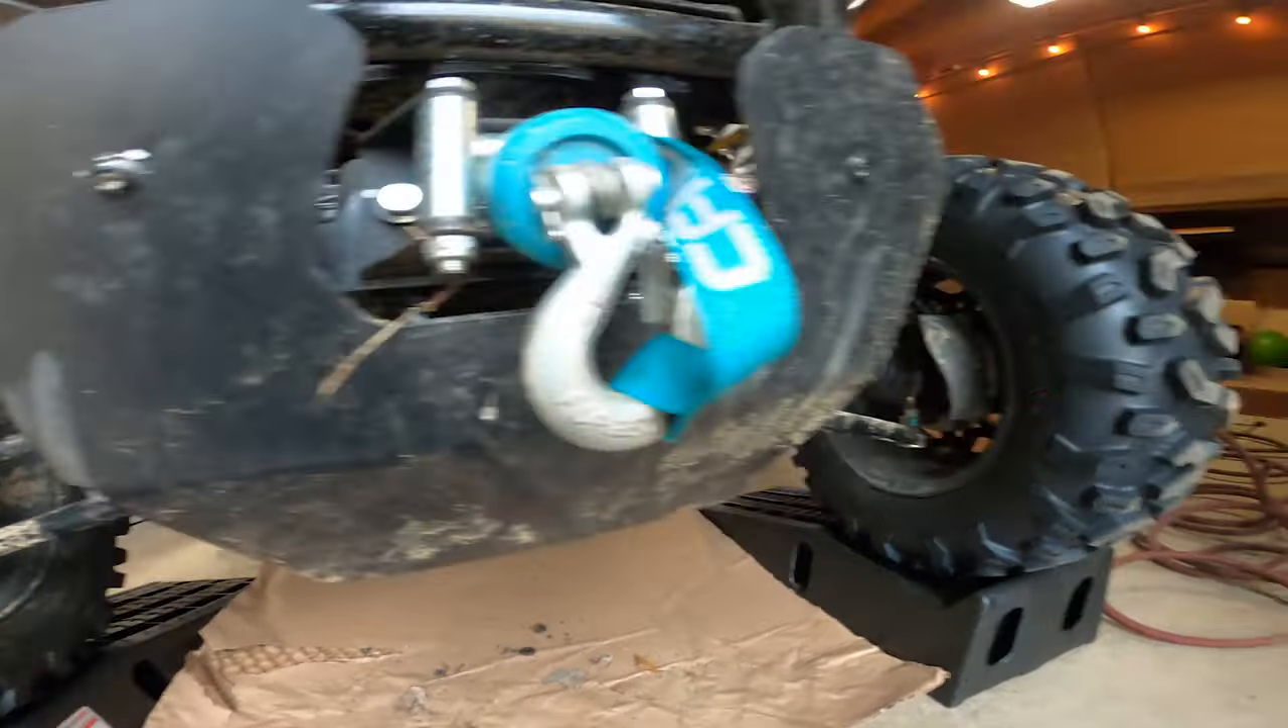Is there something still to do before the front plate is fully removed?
Yes.